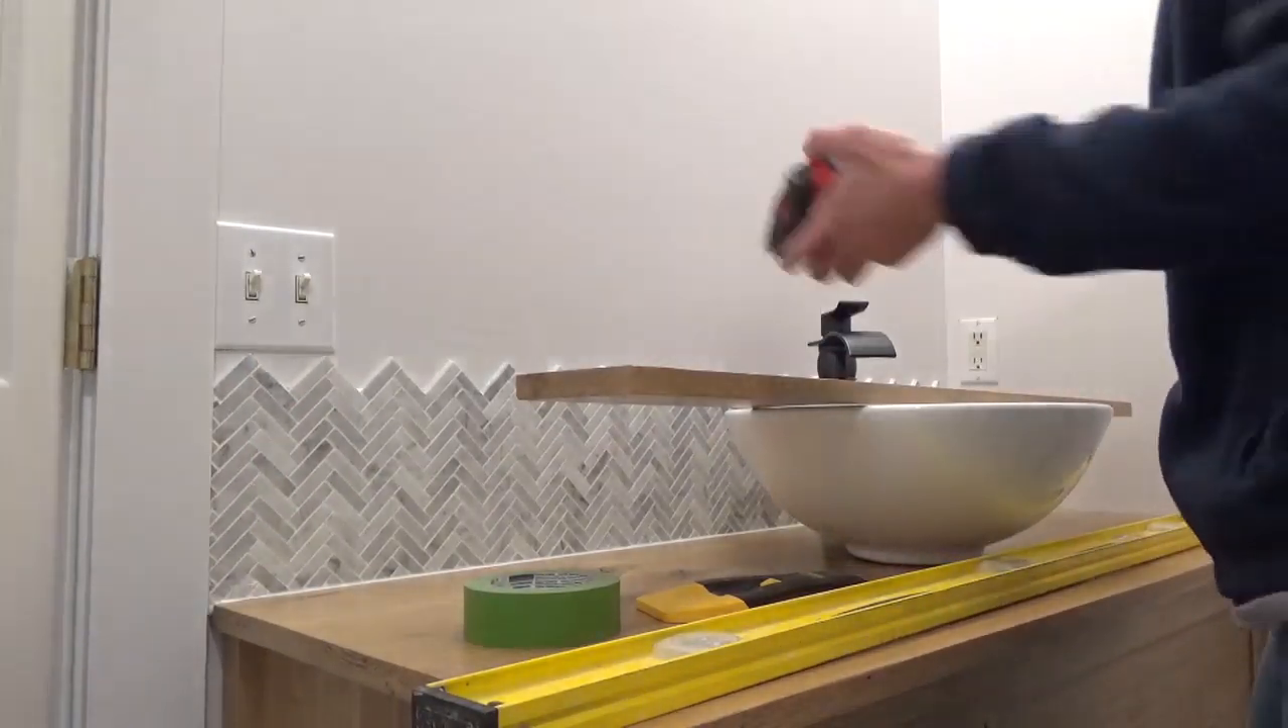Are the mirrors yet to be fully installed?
Yes.